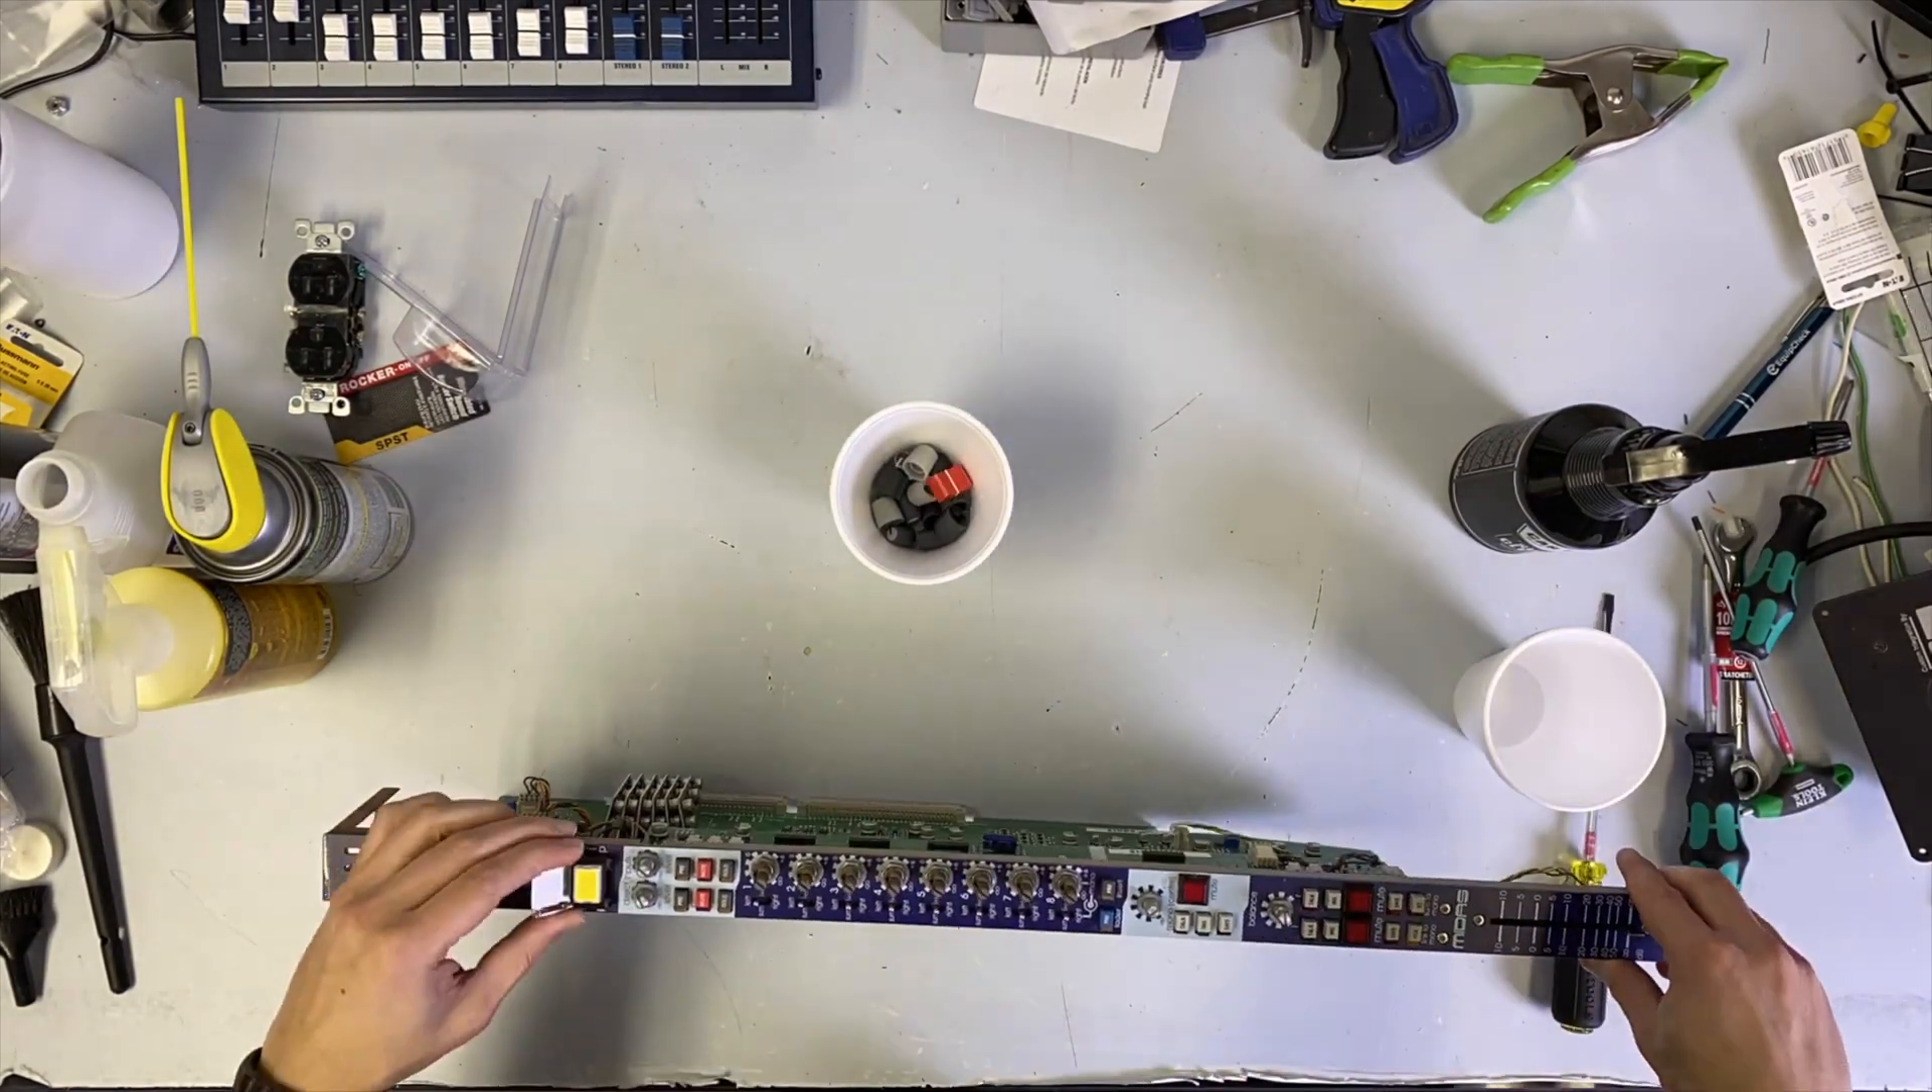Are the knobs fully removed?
Yes.